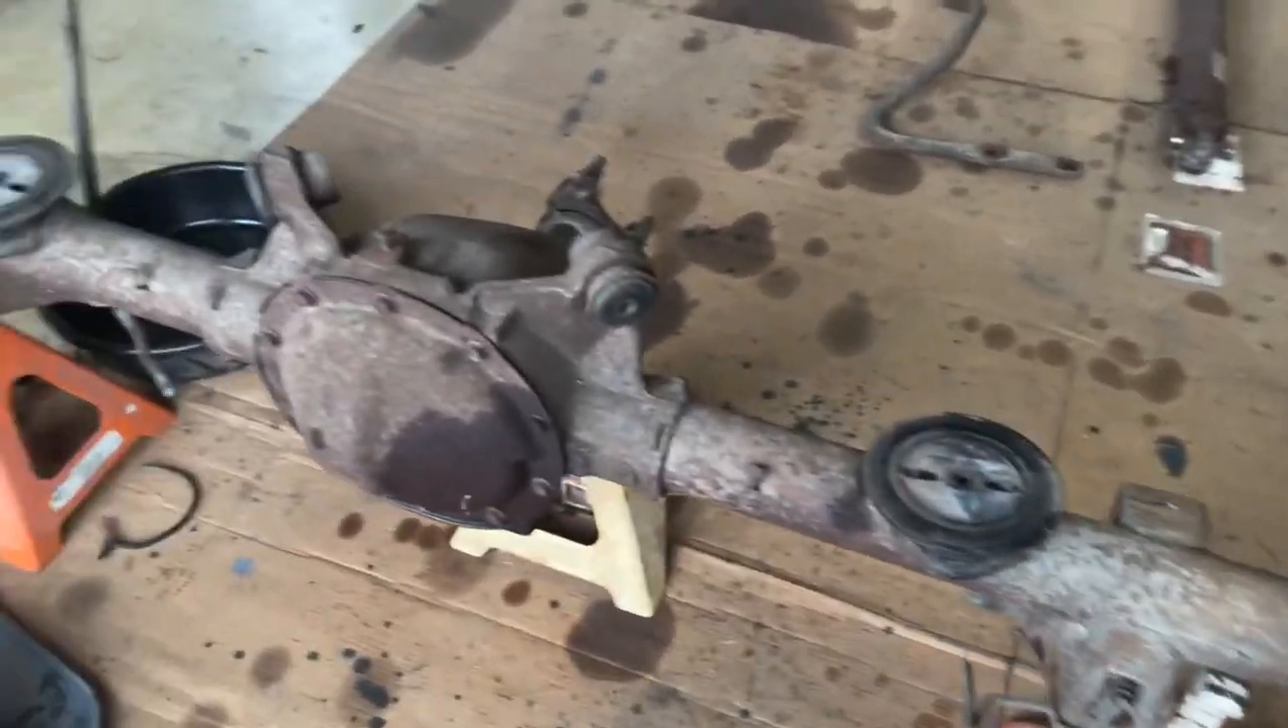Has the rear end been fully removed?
Yes.